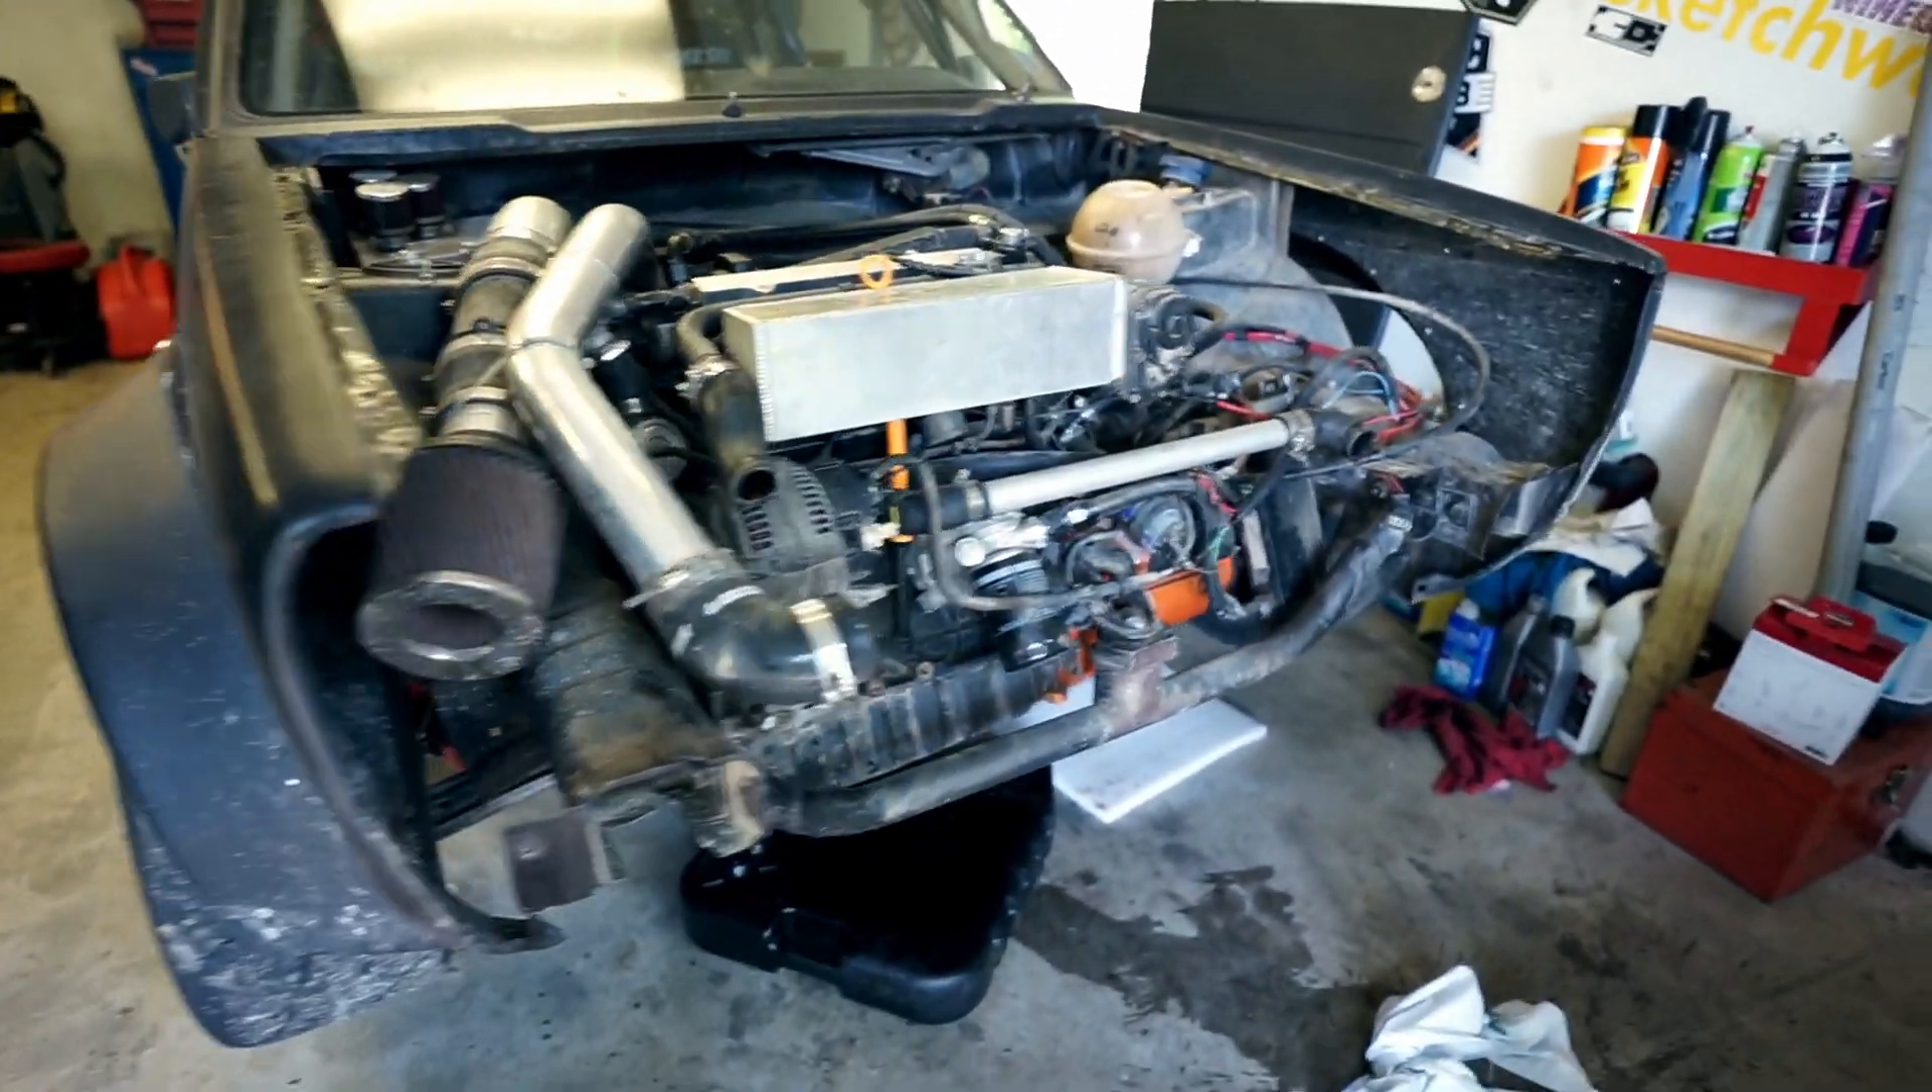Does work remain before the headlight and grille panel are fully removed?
No.